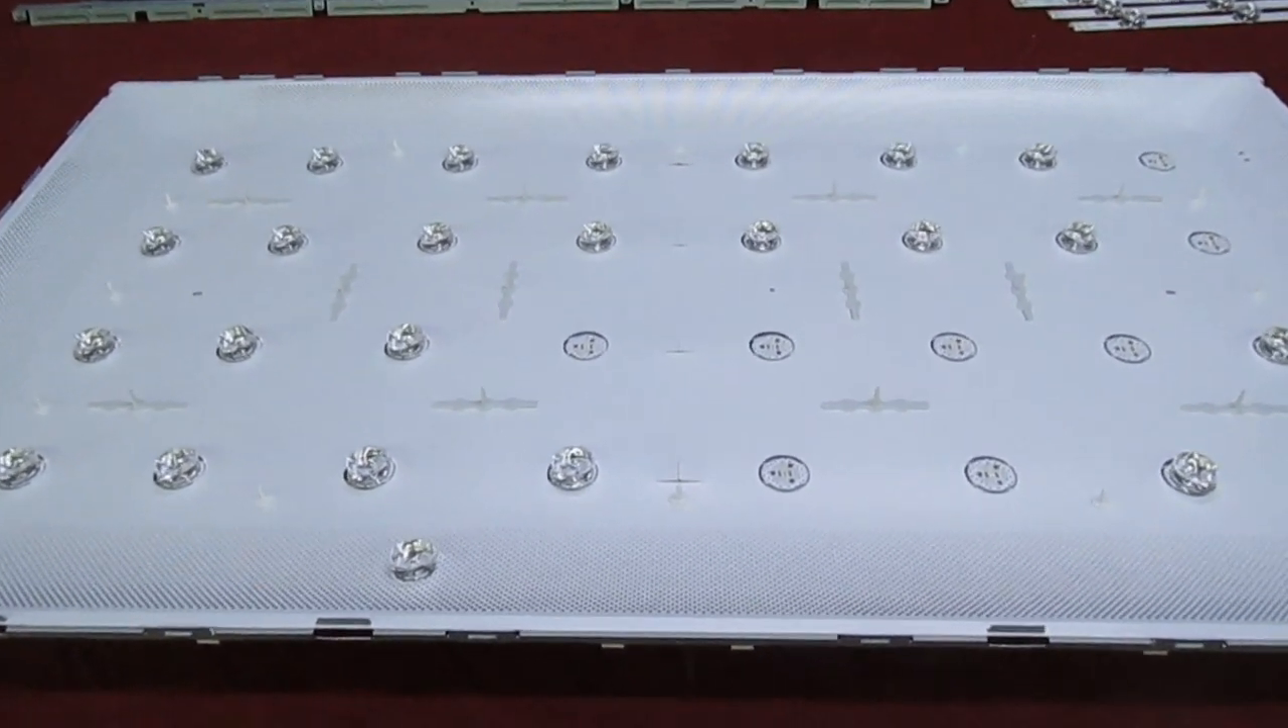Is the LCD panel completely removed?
Yes.